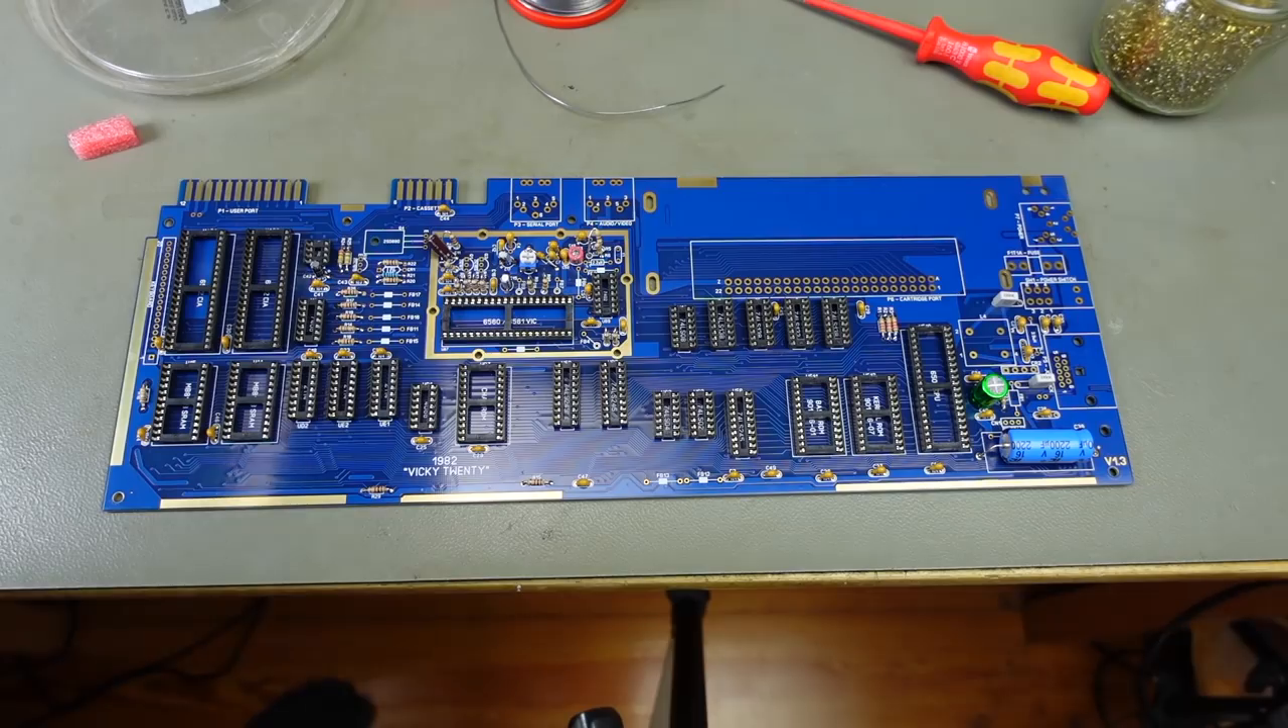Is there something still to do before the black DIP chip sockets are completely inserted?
No.